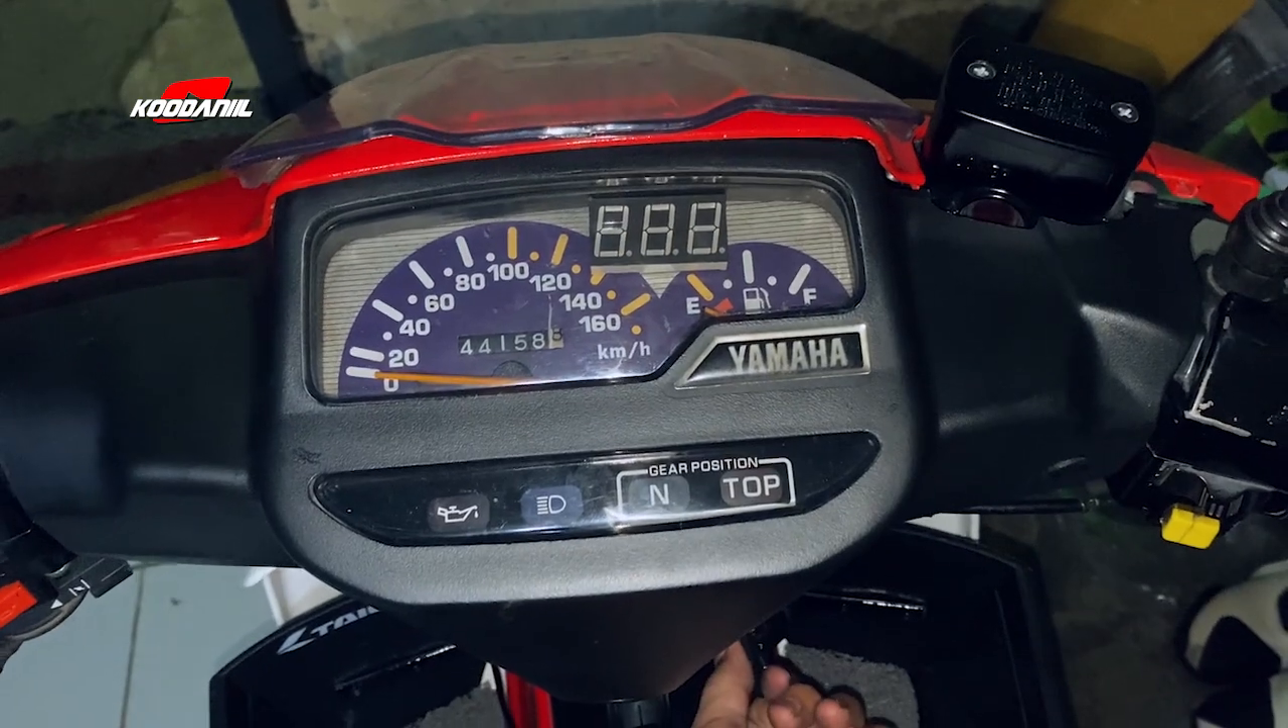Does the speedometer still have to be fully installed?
No.